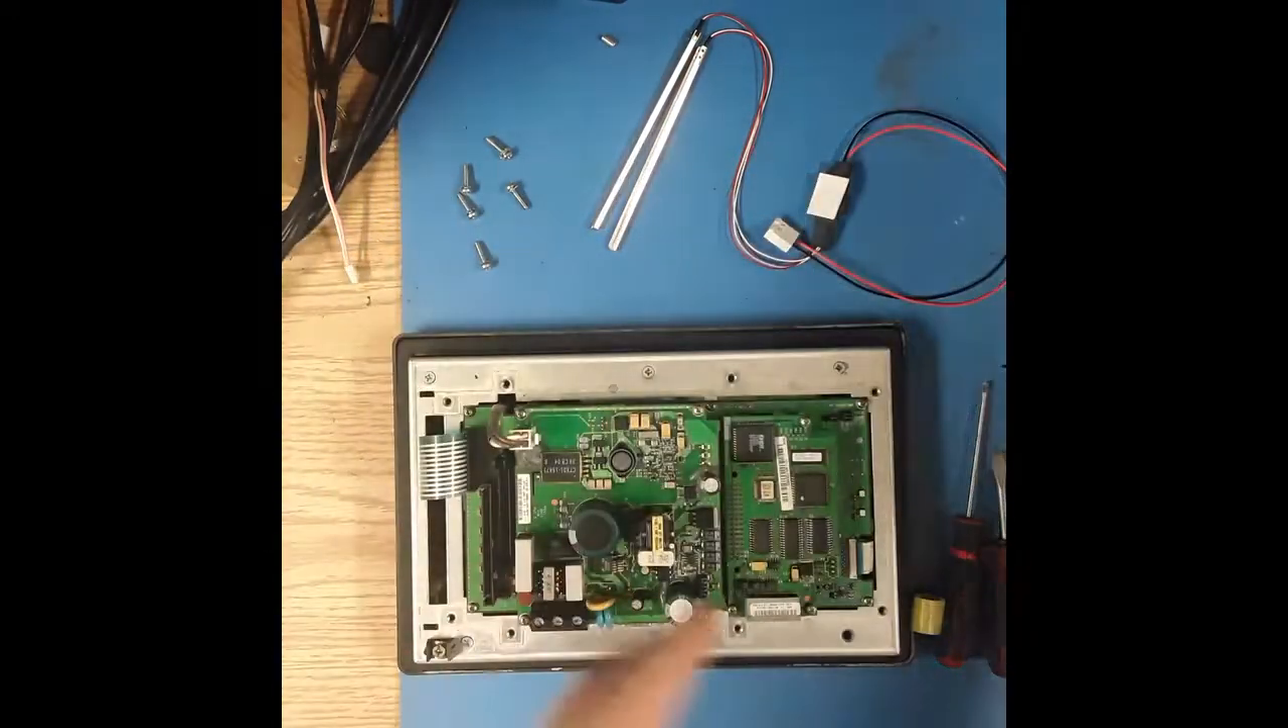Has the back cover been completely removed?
Yes.